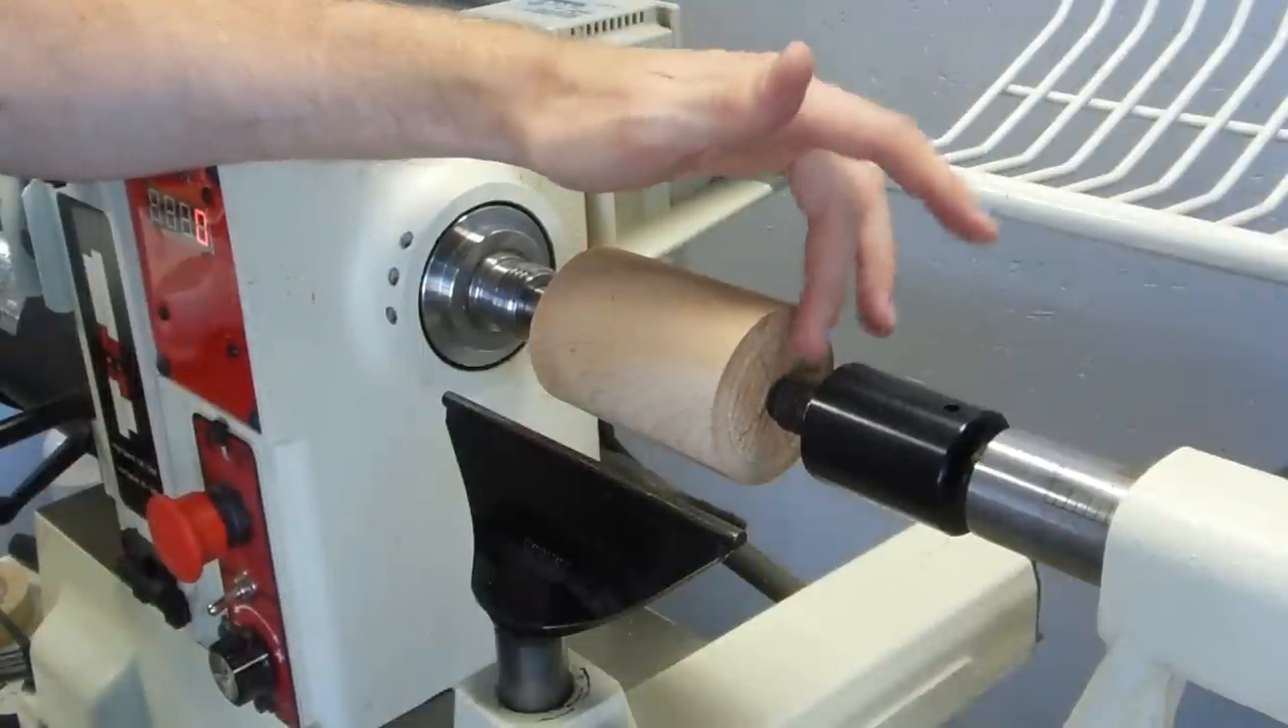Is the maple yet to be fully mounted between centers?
No.